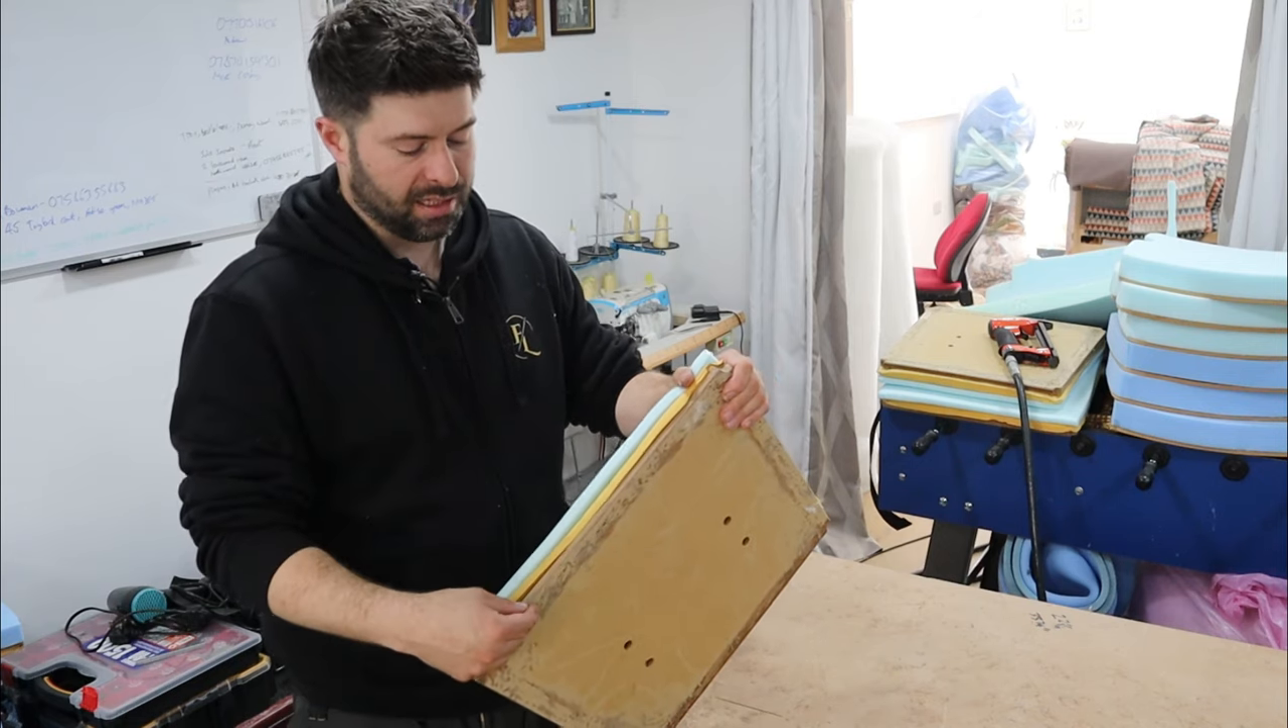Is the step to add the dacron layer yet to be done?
Yes.